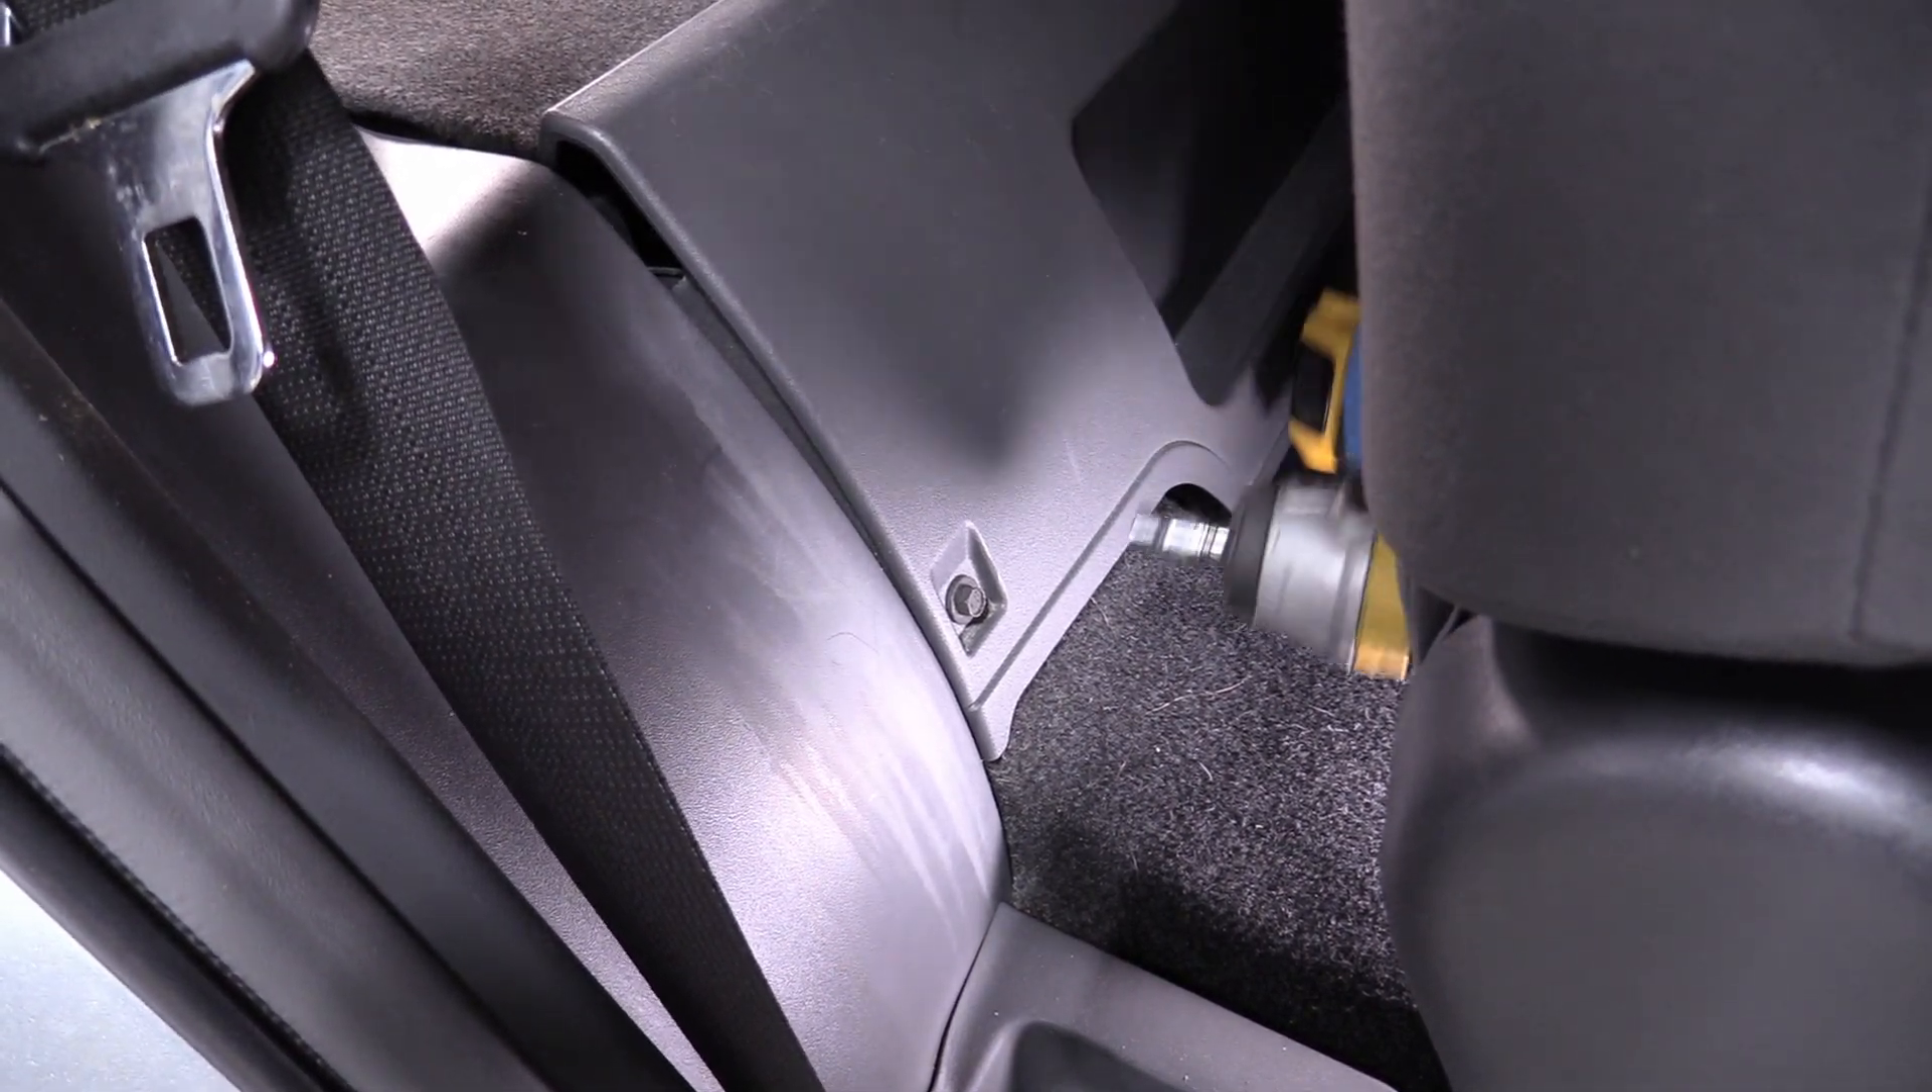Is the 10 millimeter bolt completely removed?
No.